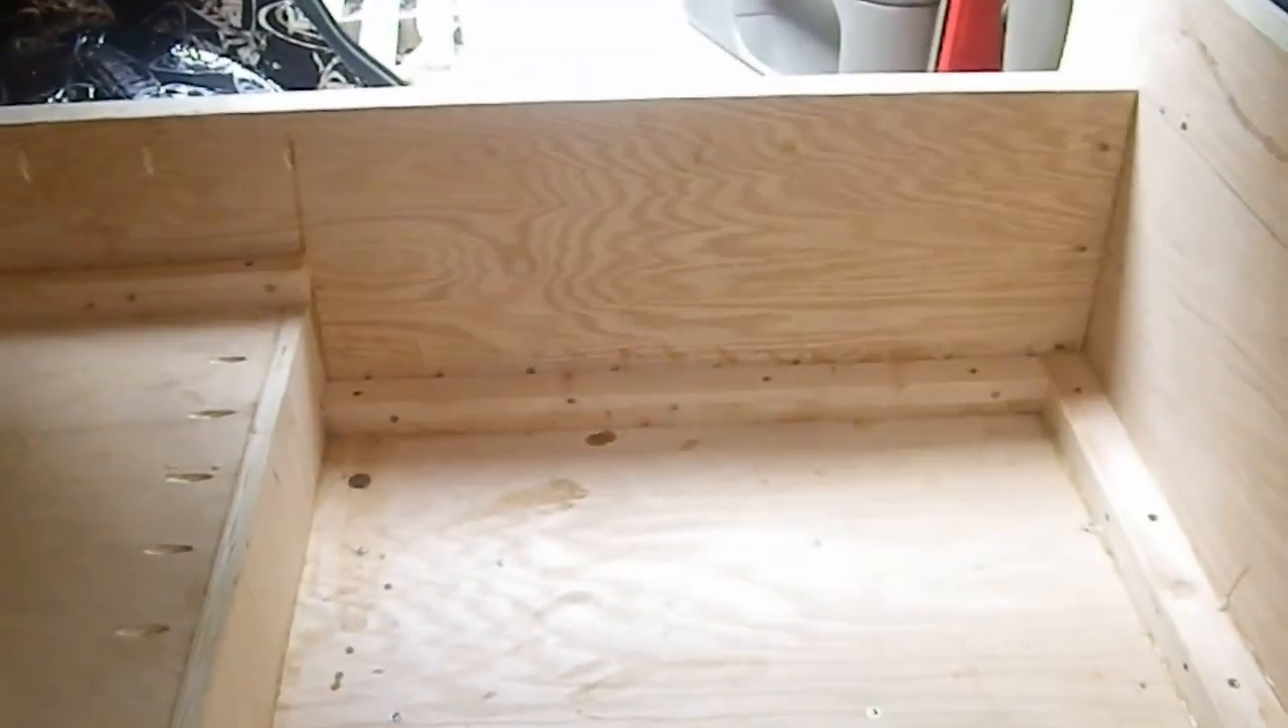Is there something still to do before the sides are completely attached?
No.